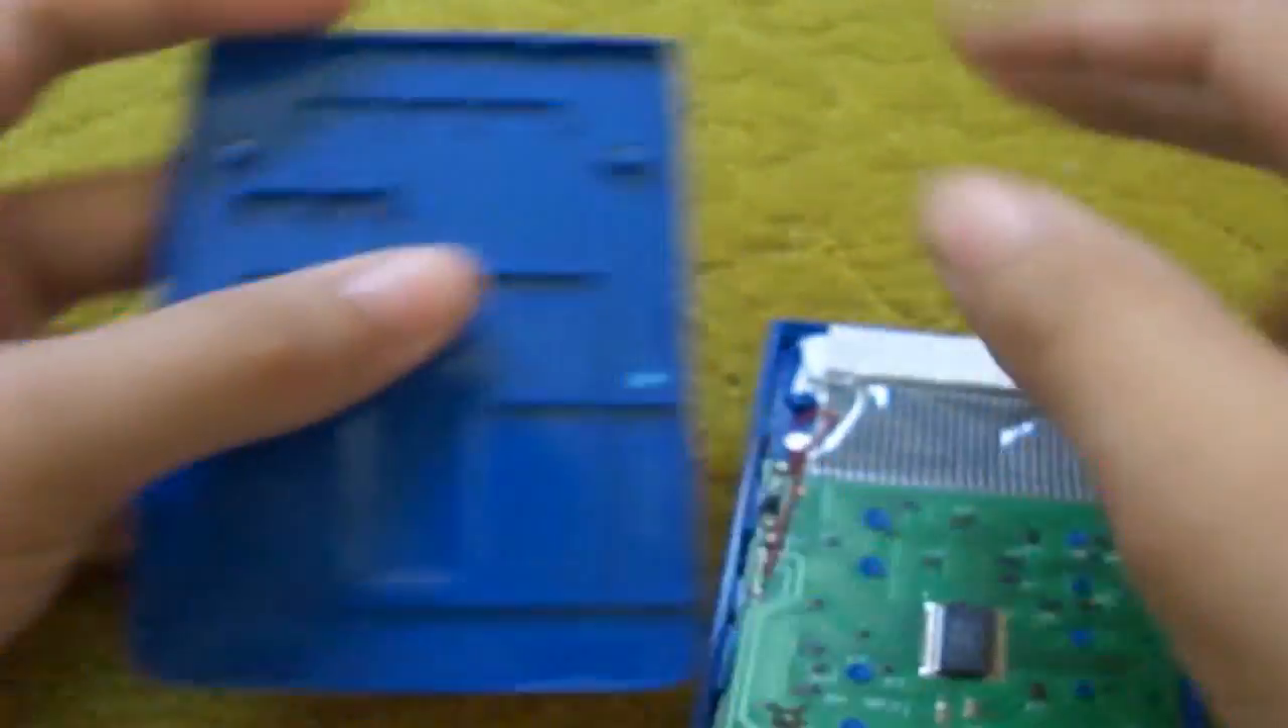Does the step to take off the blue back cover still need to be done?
No.